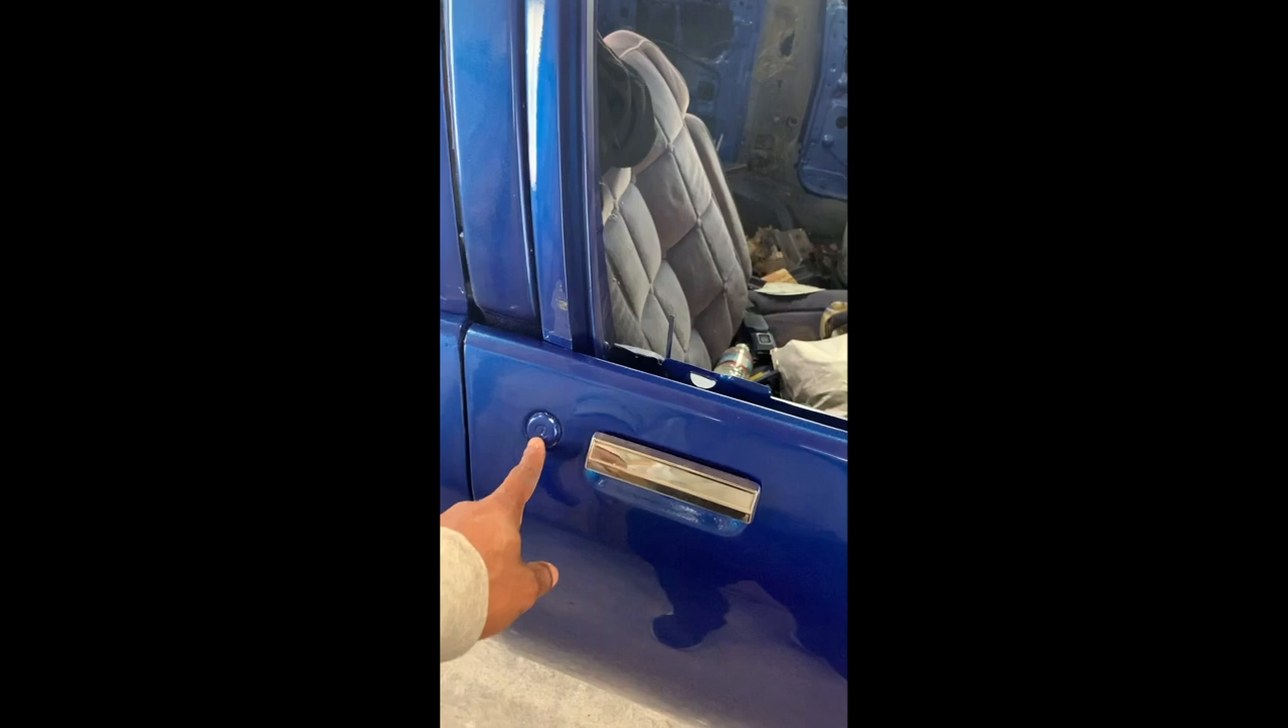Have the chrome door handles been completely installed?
Yes.